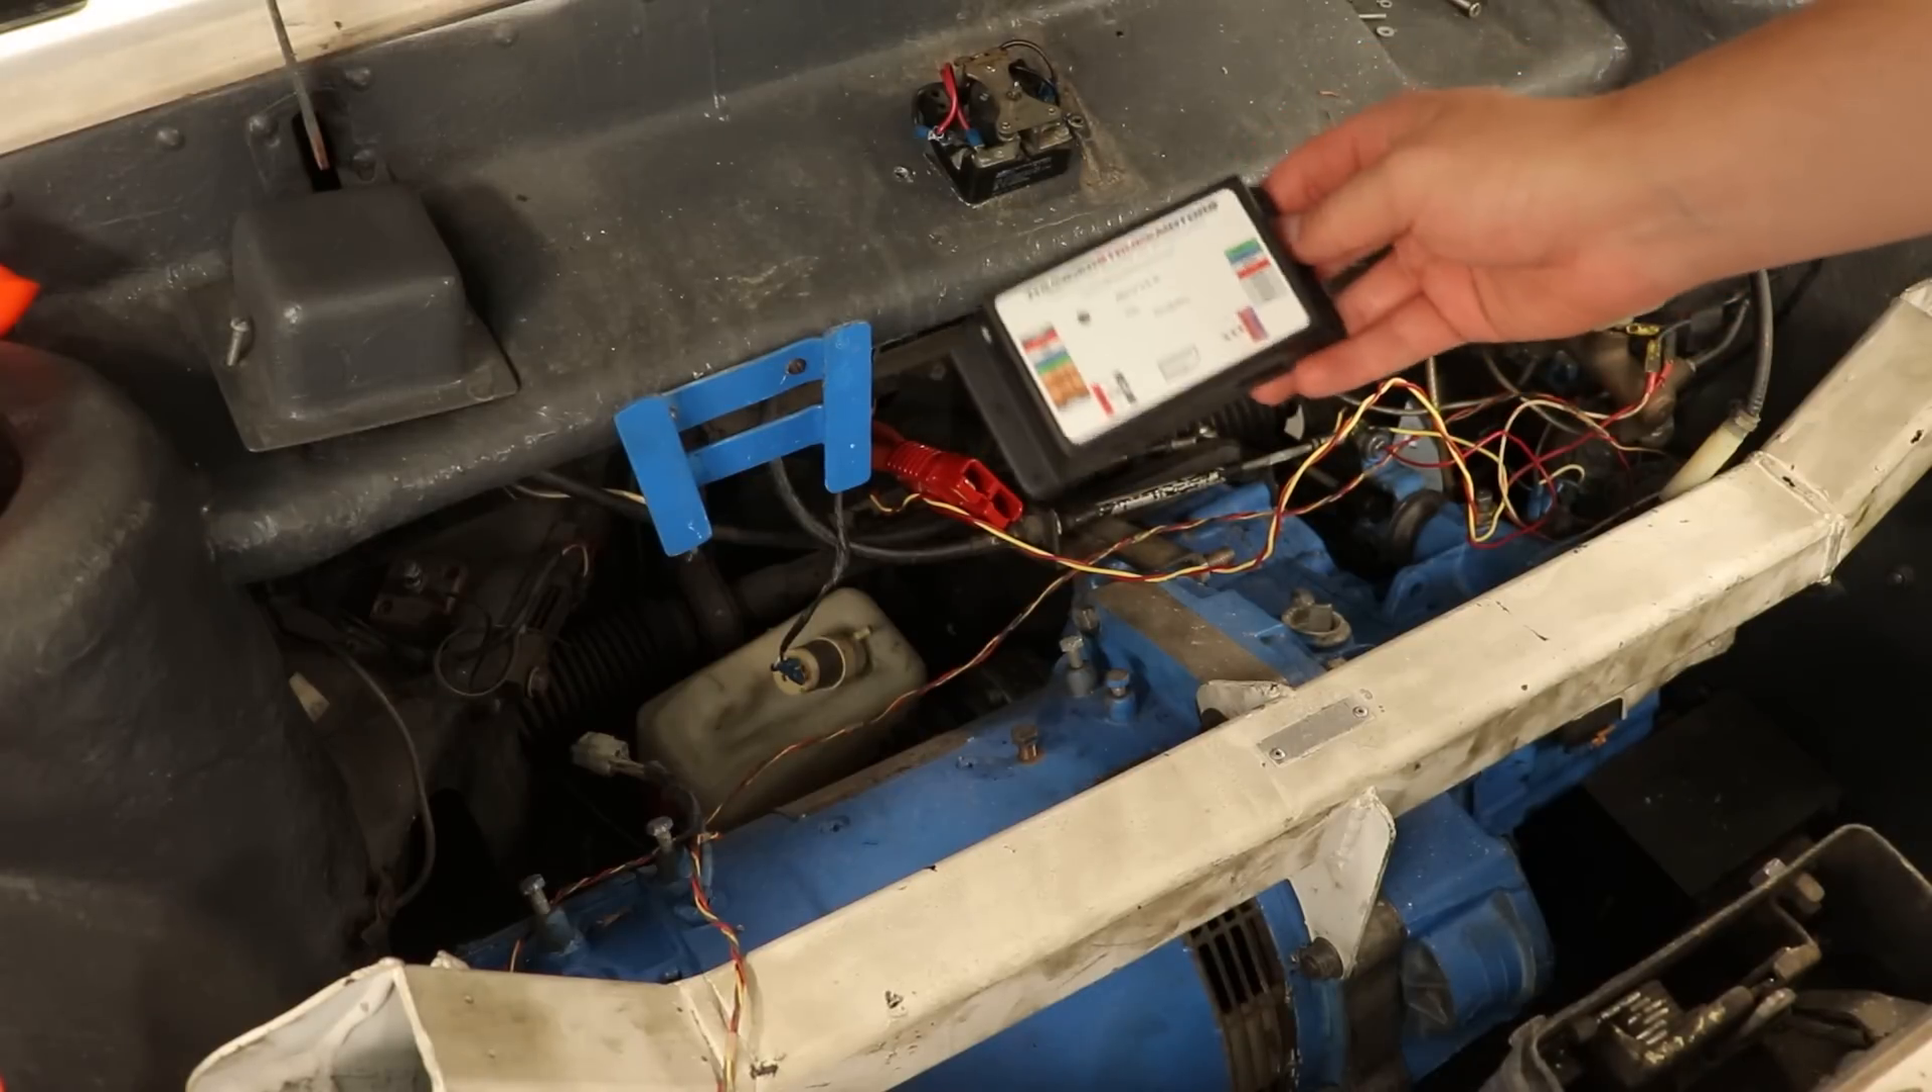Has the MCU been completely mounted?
No.